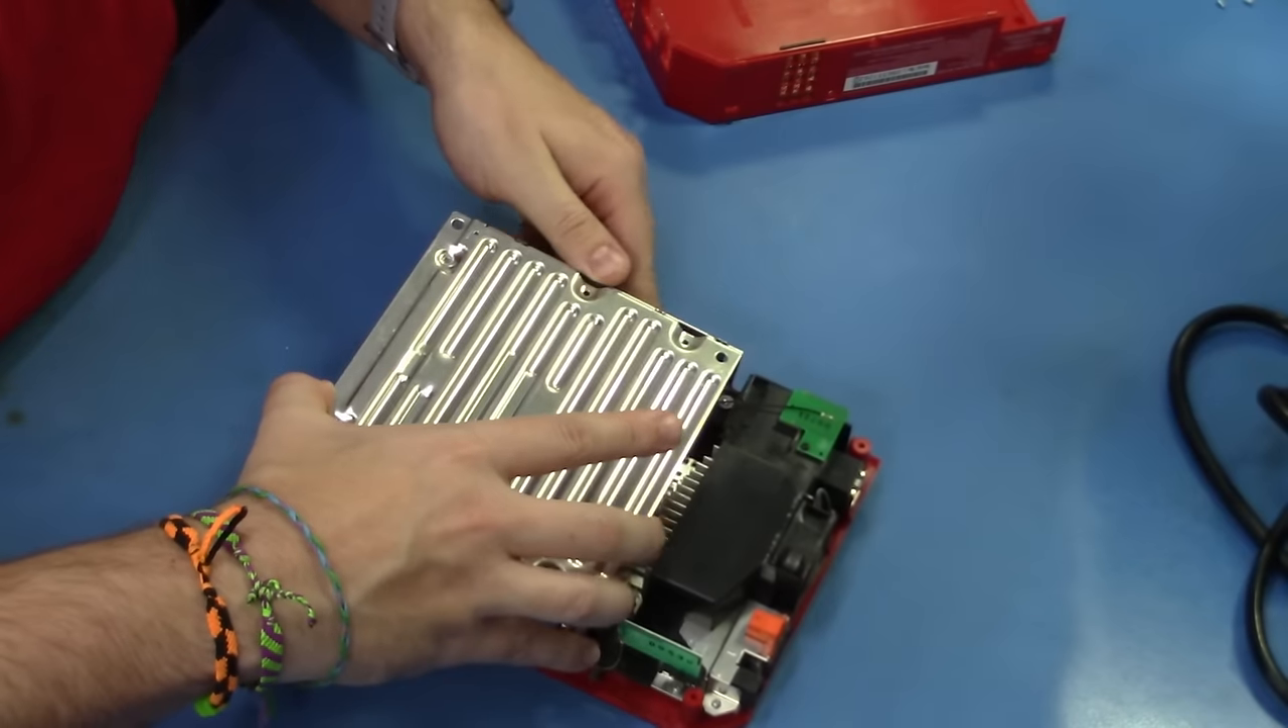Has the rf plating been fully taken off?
No.